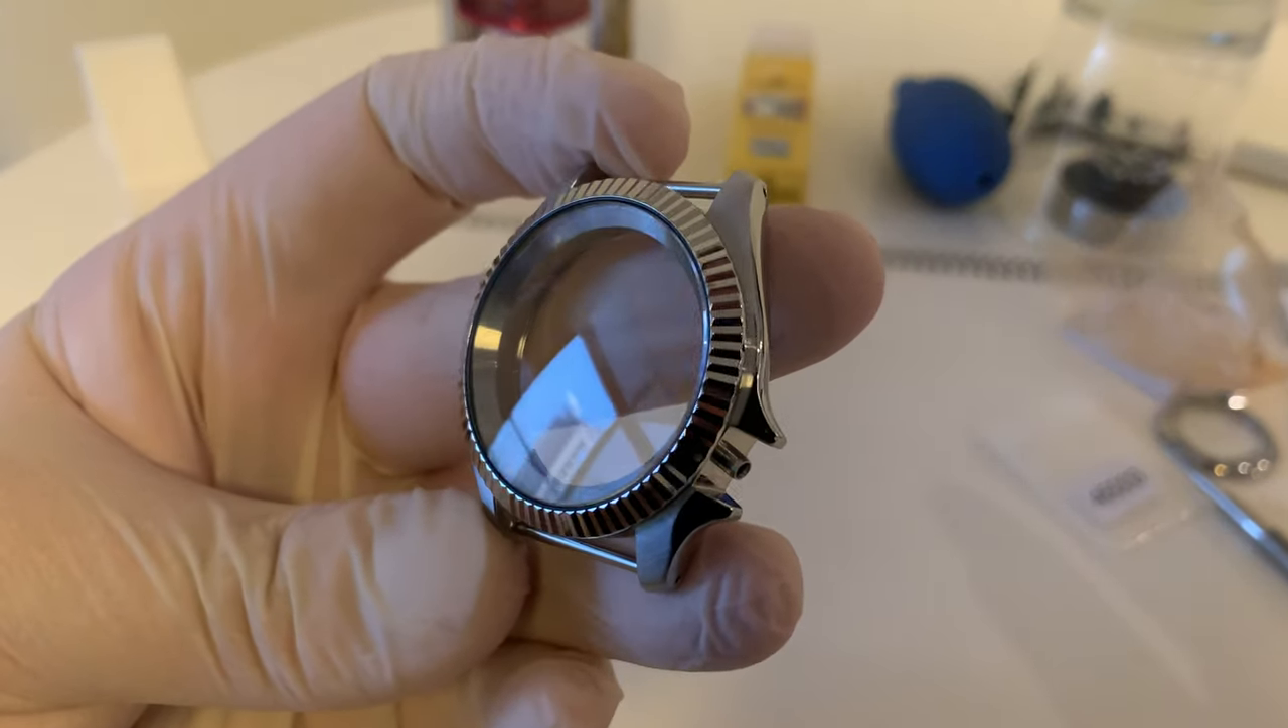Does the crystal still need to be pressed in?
No.